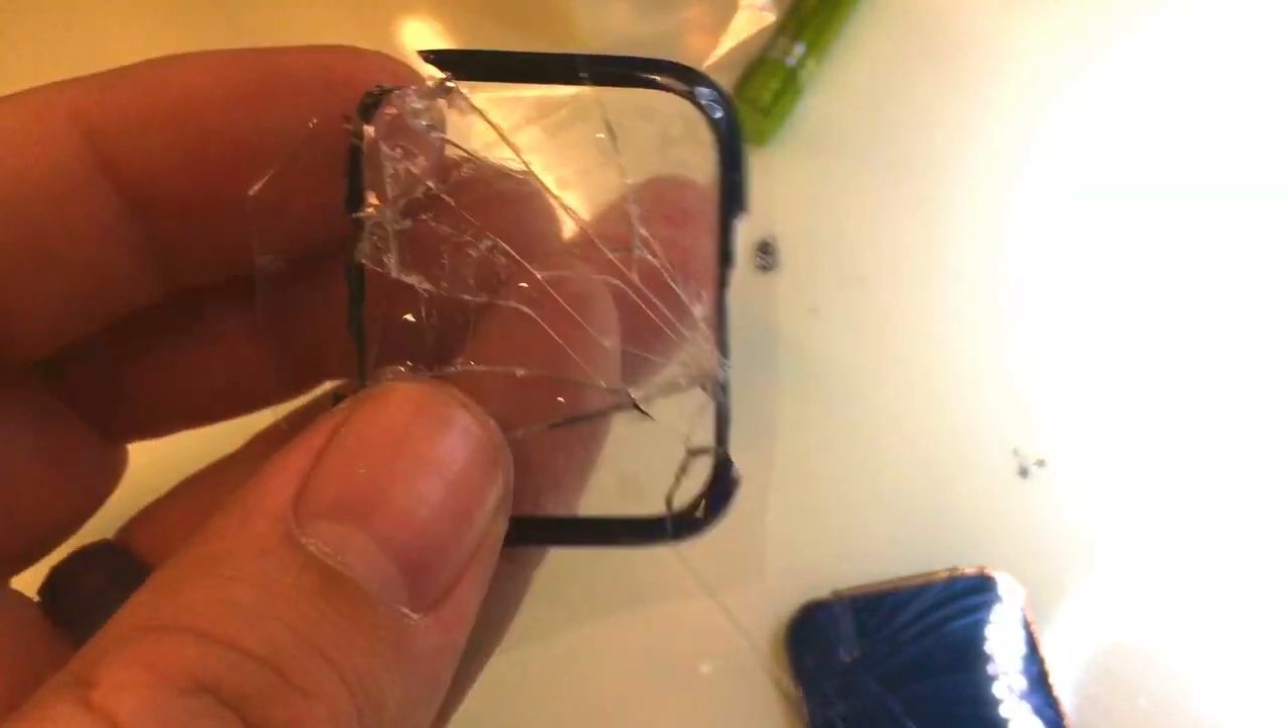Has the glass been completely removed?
Yes.